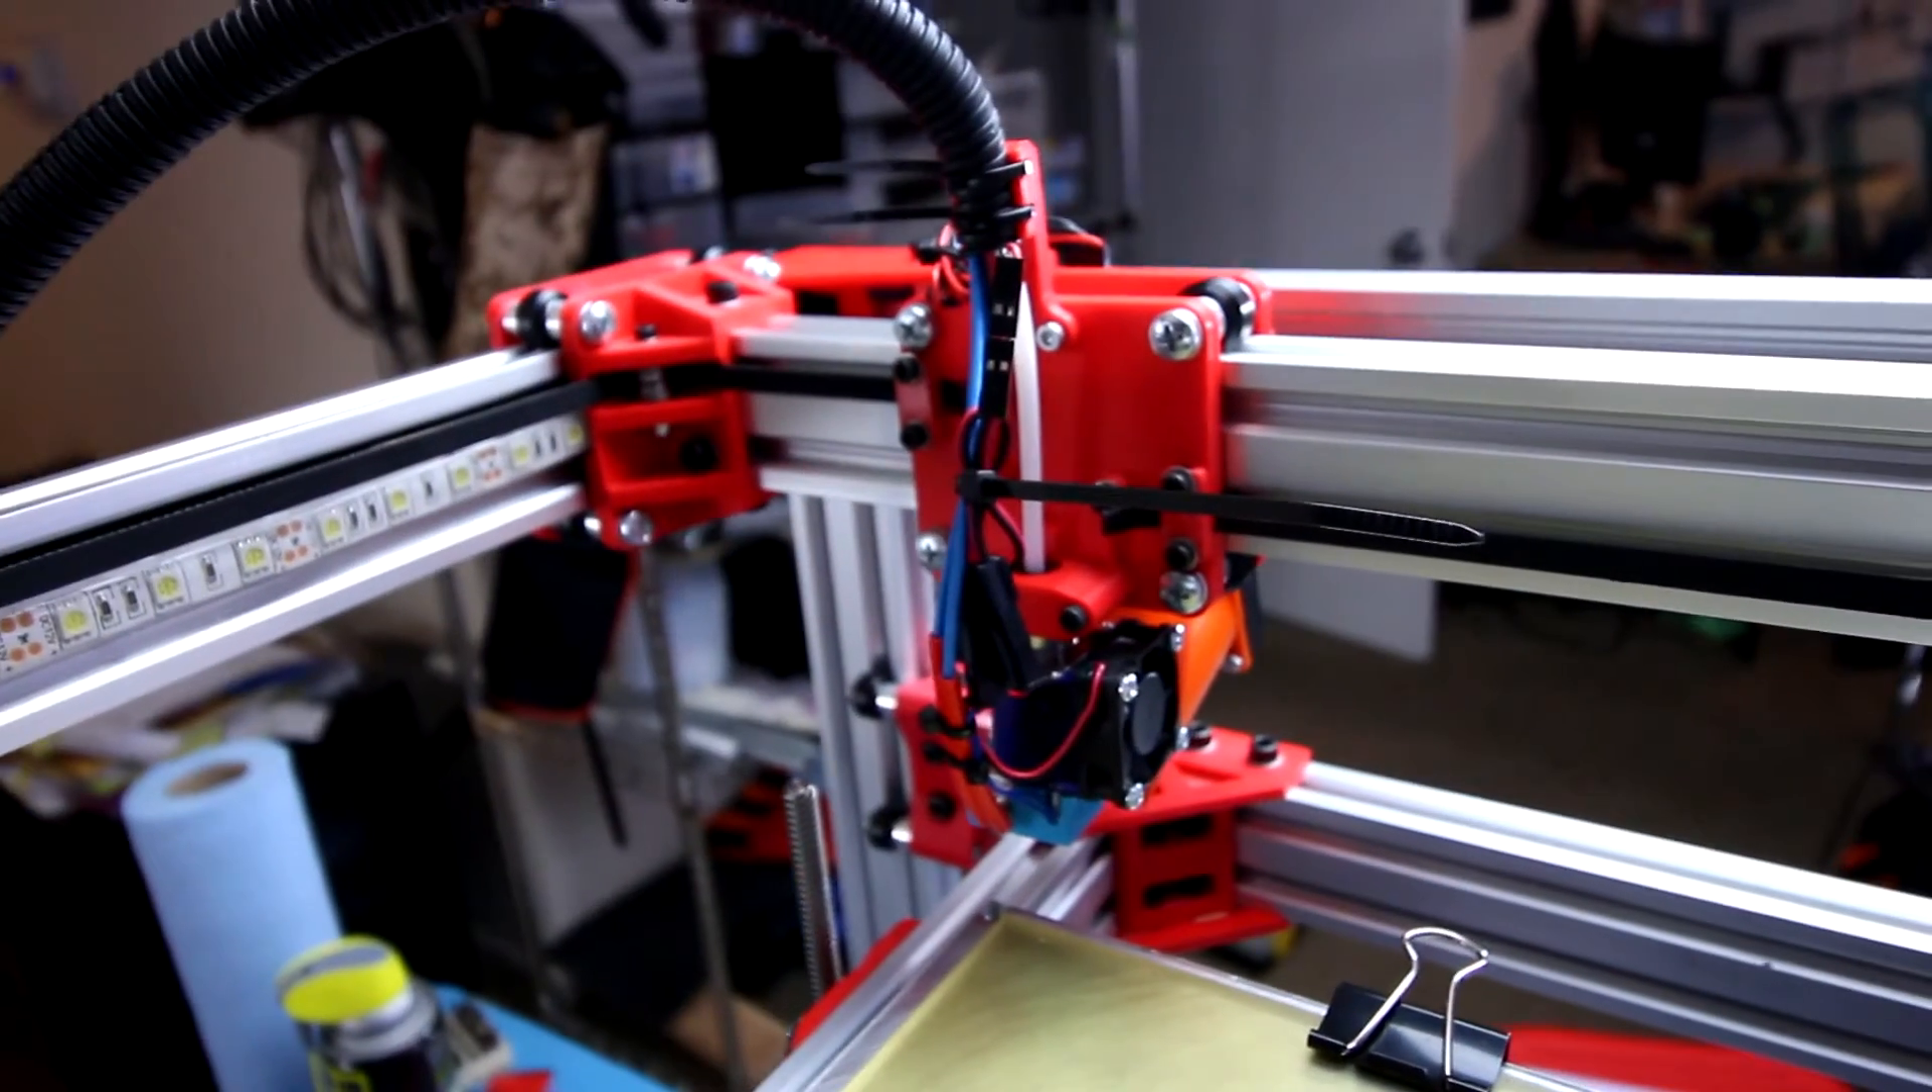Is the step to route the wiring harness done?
Yes.